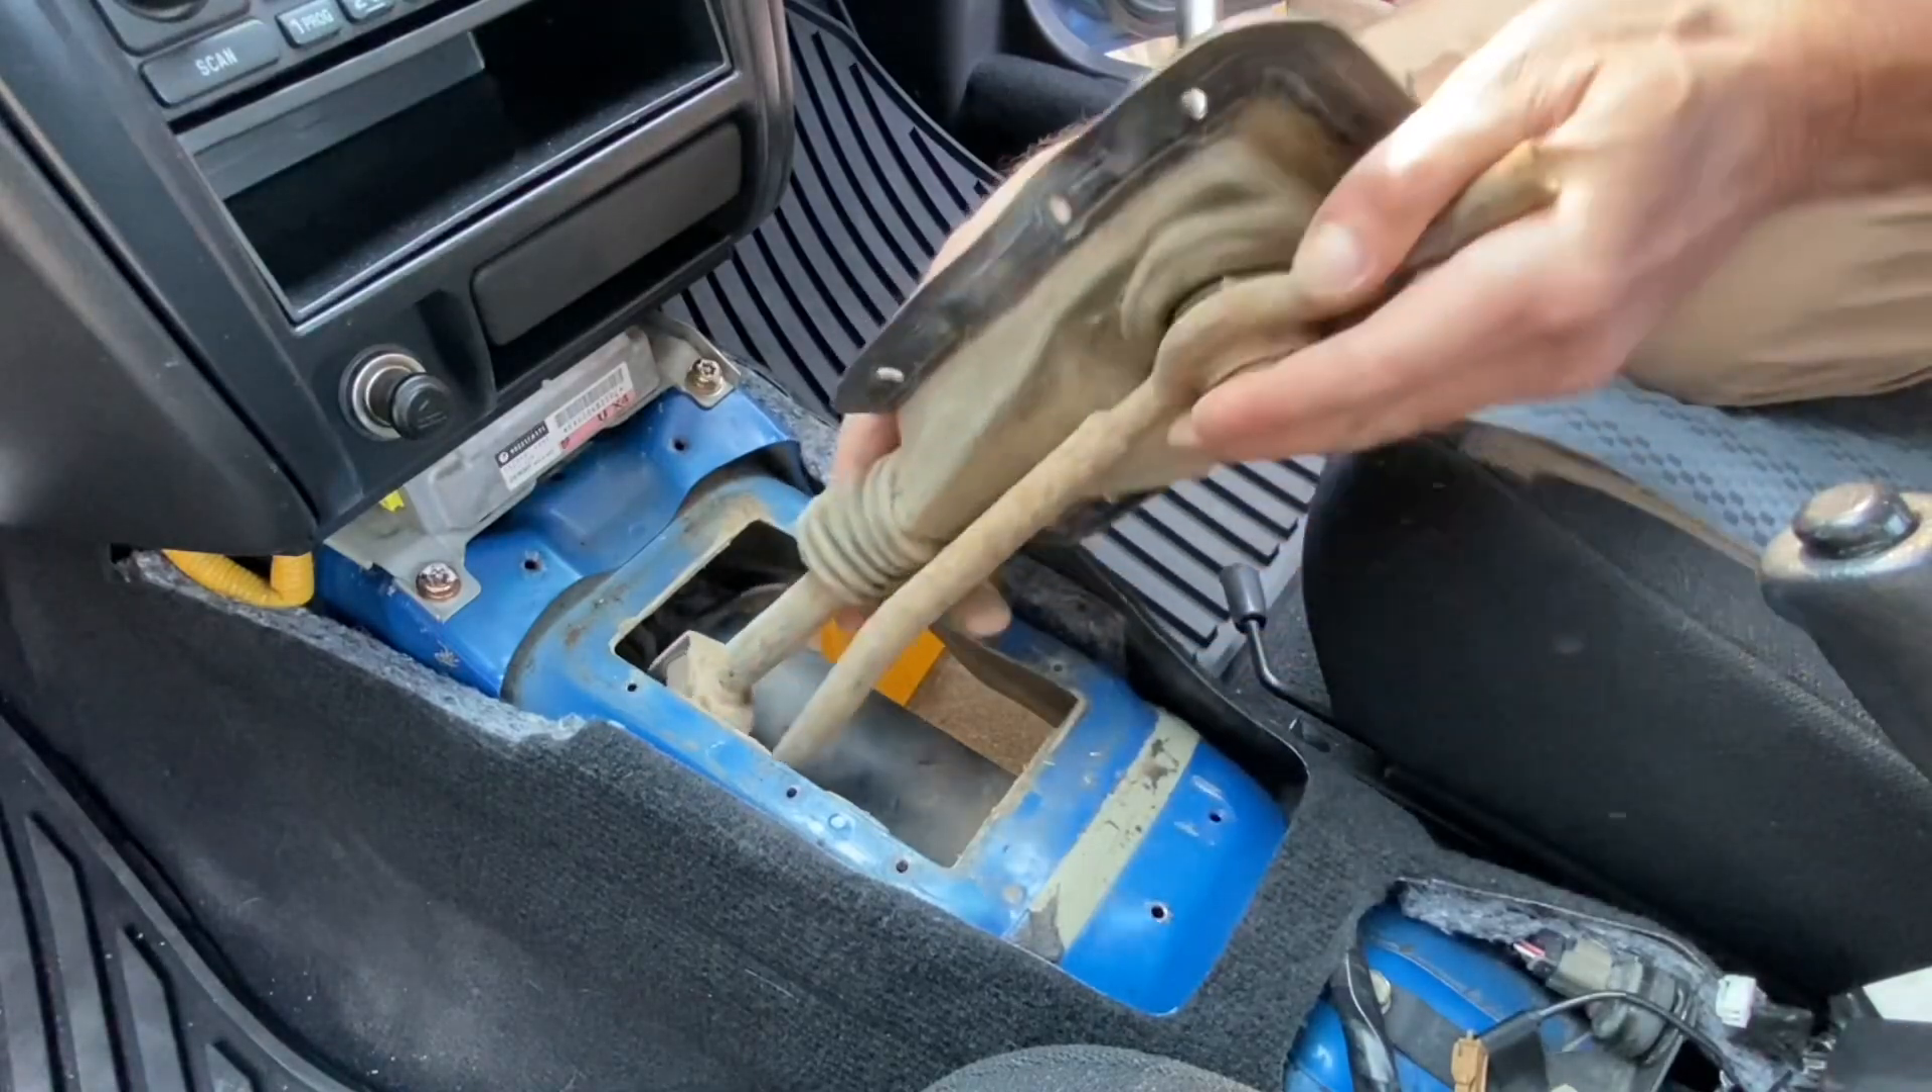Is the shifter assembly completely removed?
No.